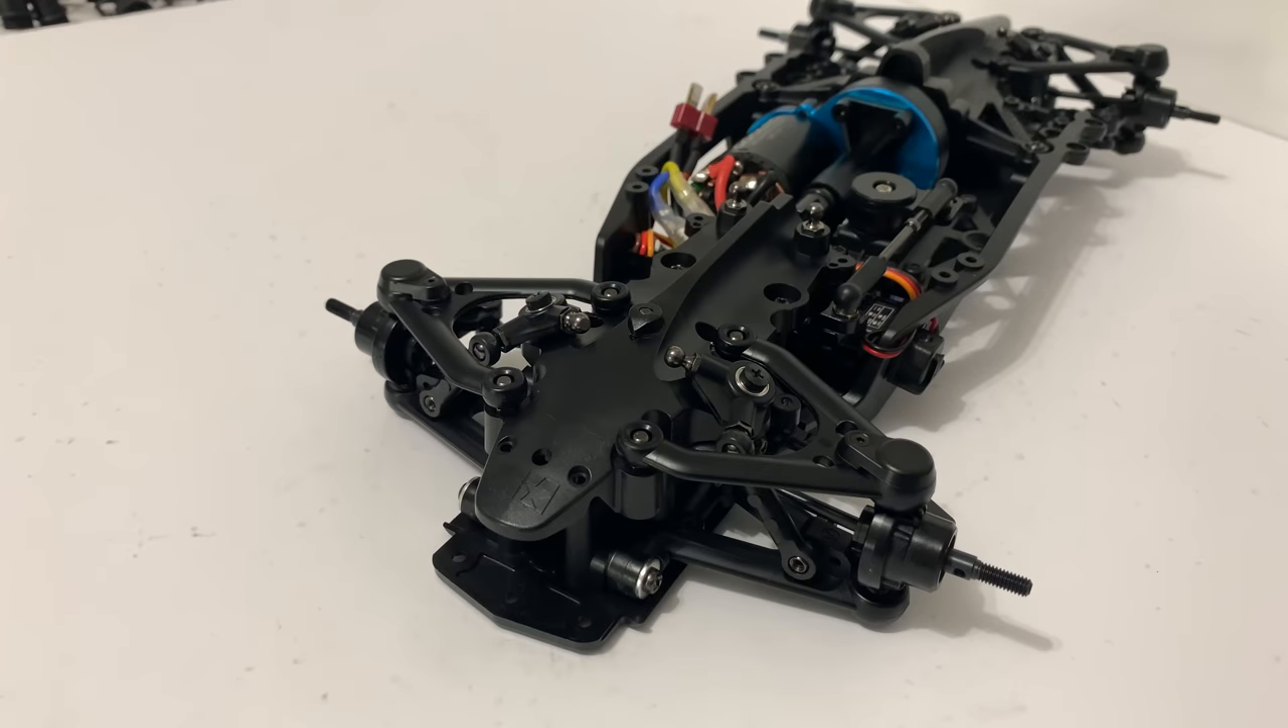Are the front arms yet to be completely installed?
No.